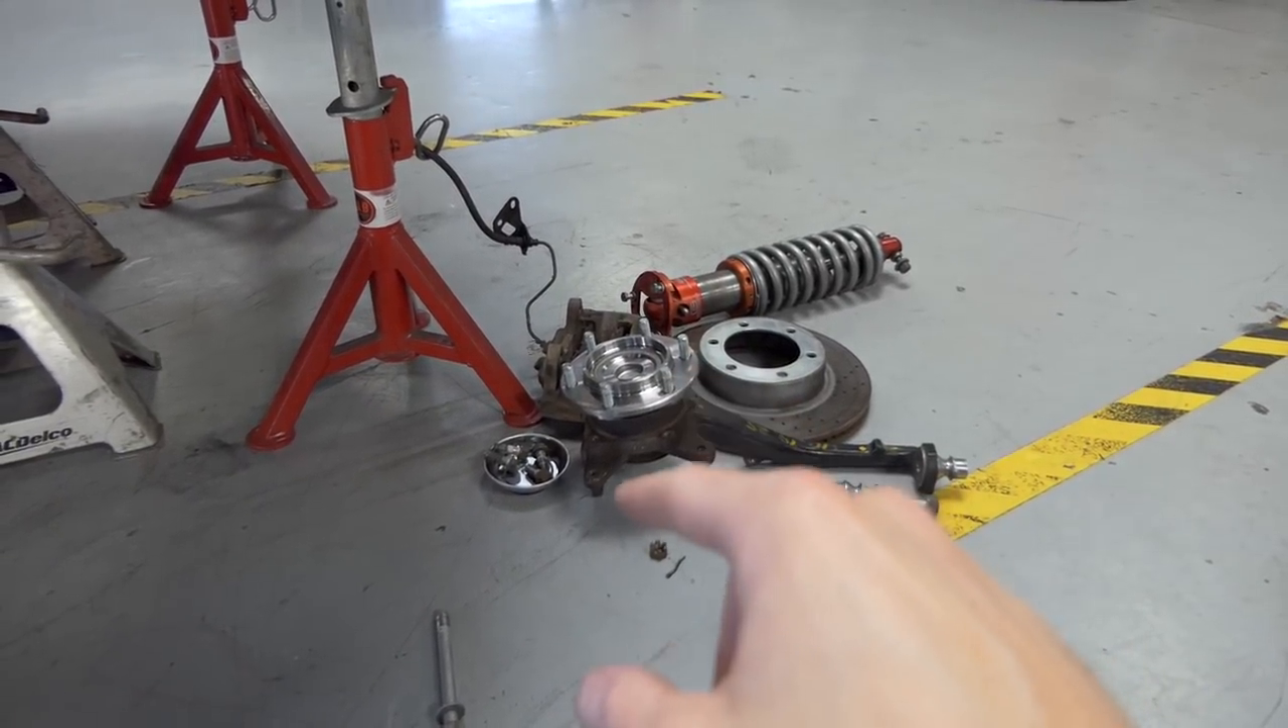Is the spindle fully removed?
Yes.